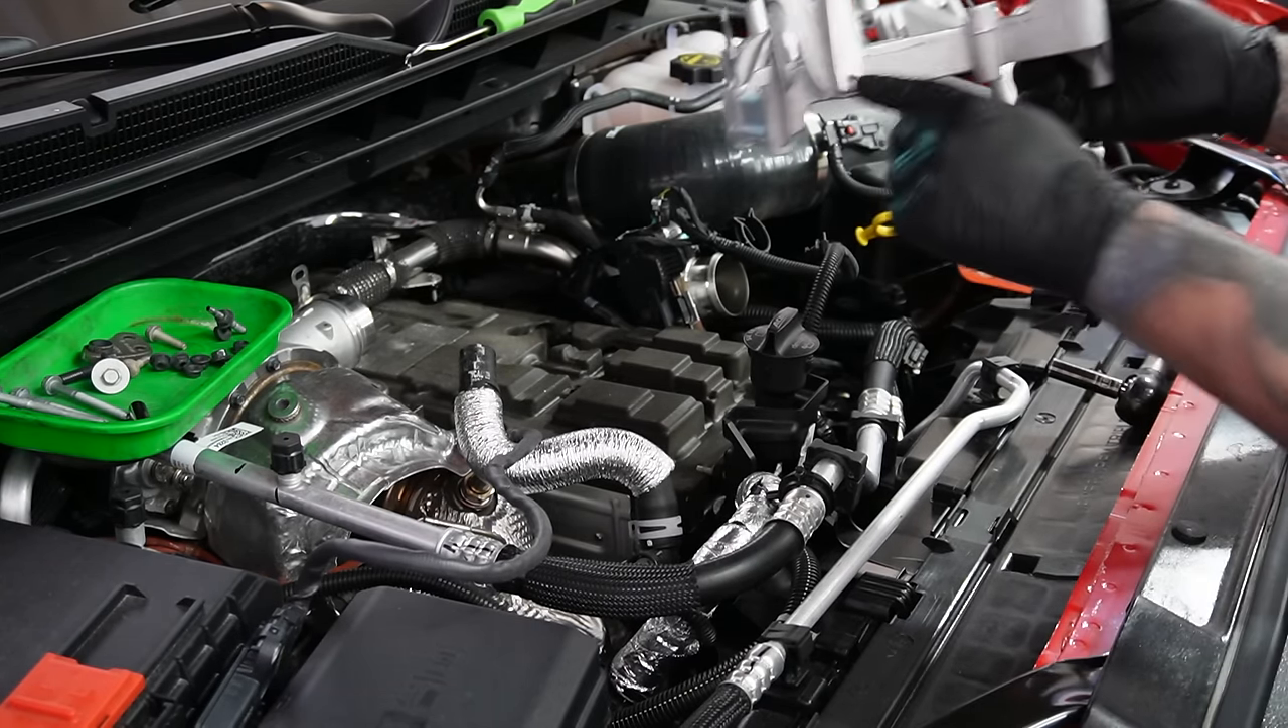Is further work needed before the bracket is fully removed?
No.